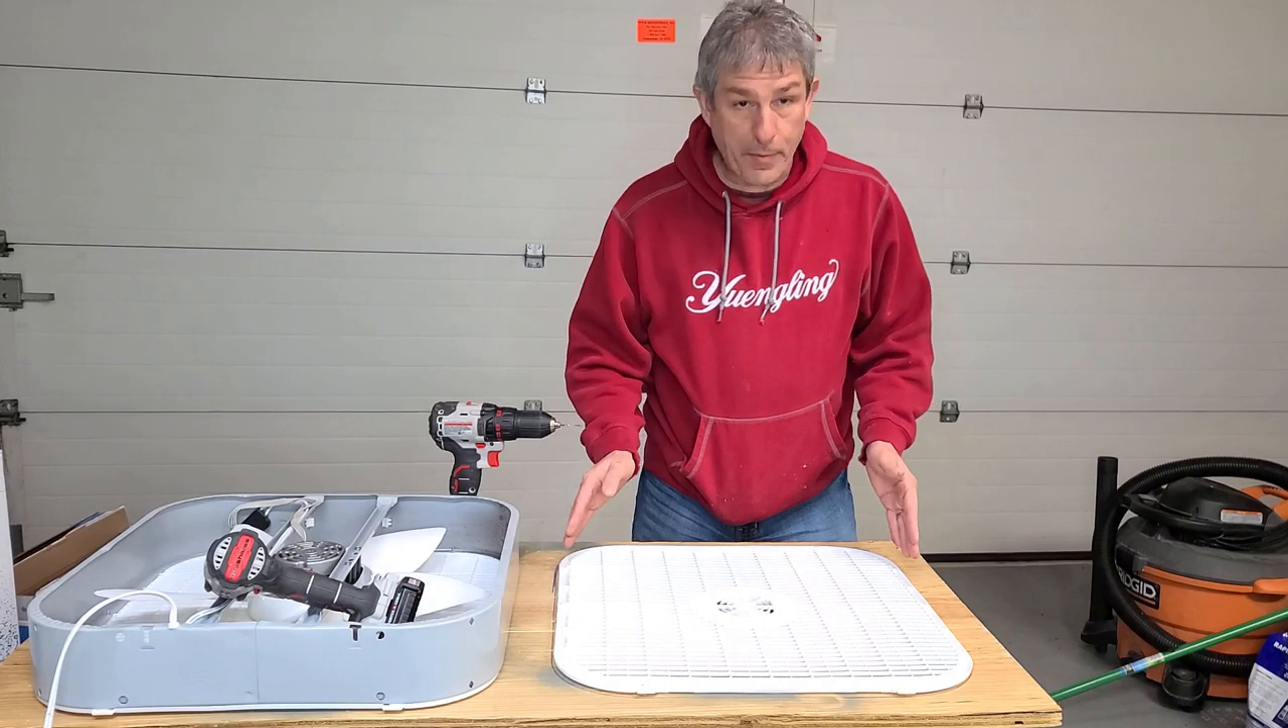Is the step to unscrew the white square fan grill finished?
Yes.